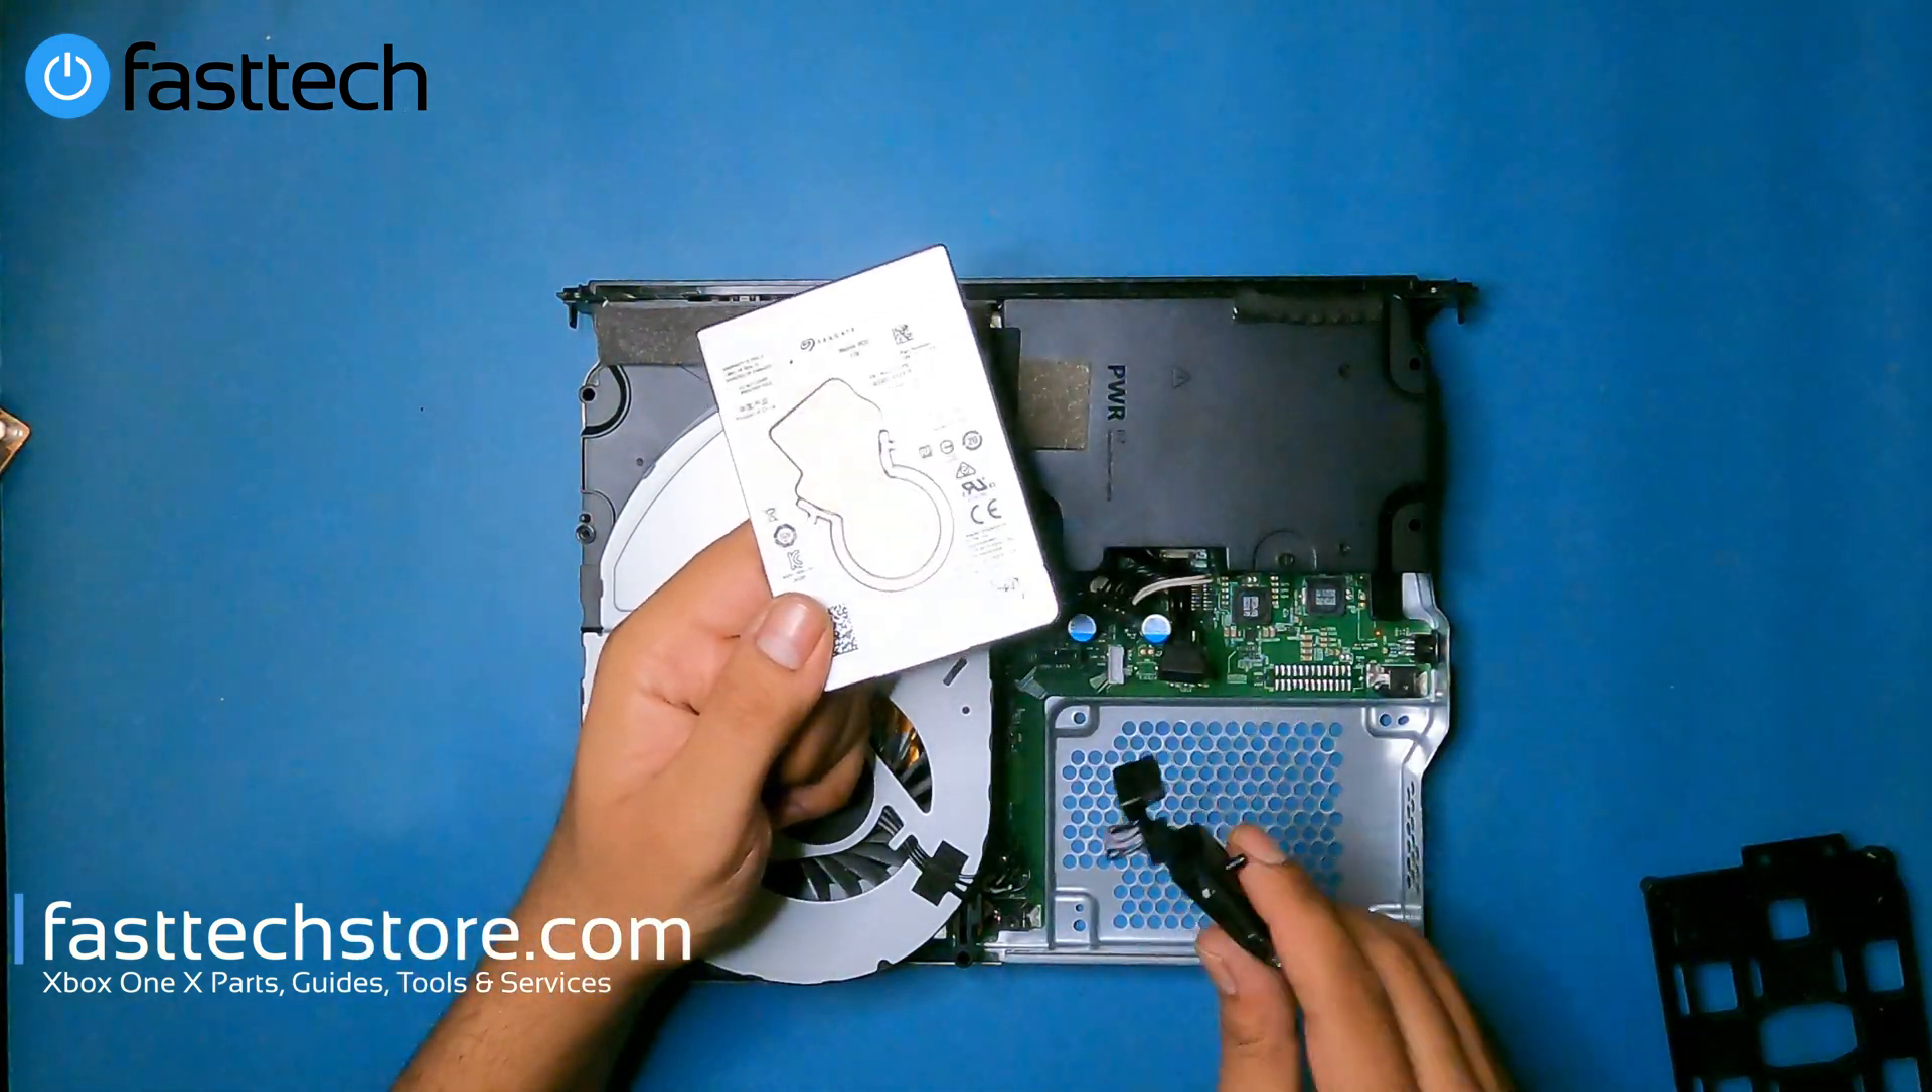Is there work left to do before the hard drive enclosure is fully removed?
No.